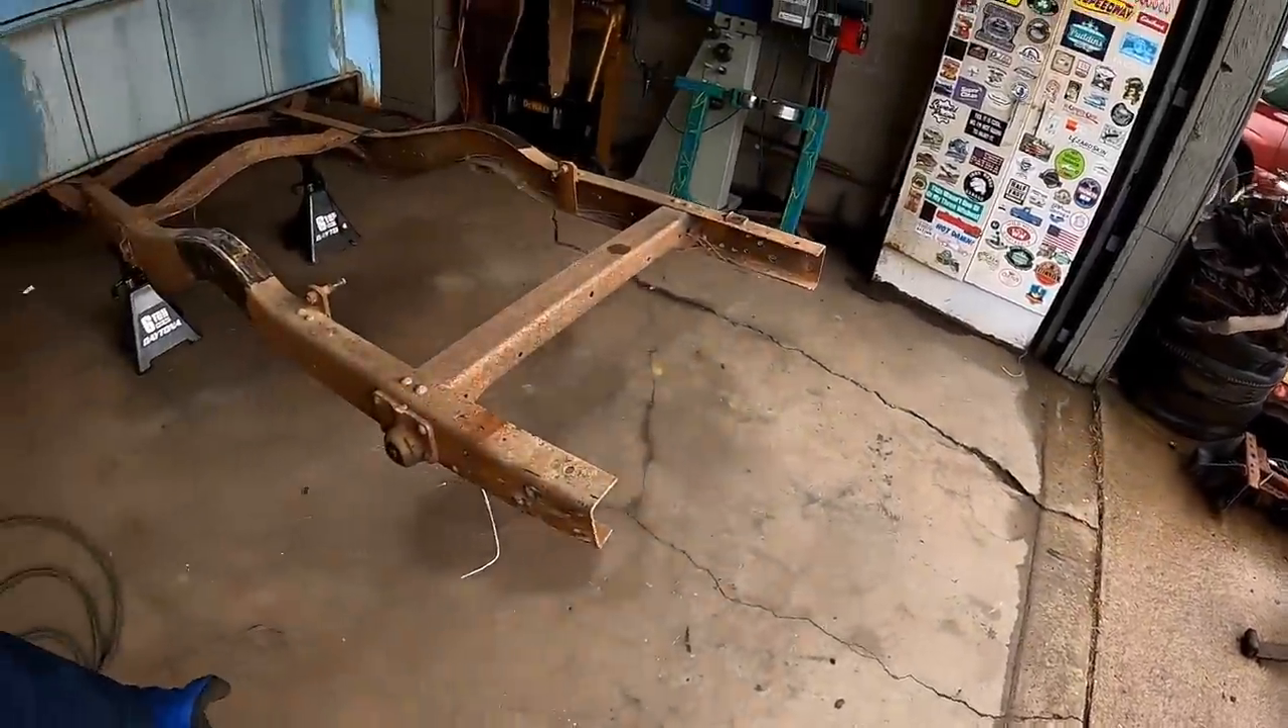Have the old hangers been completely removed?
No.